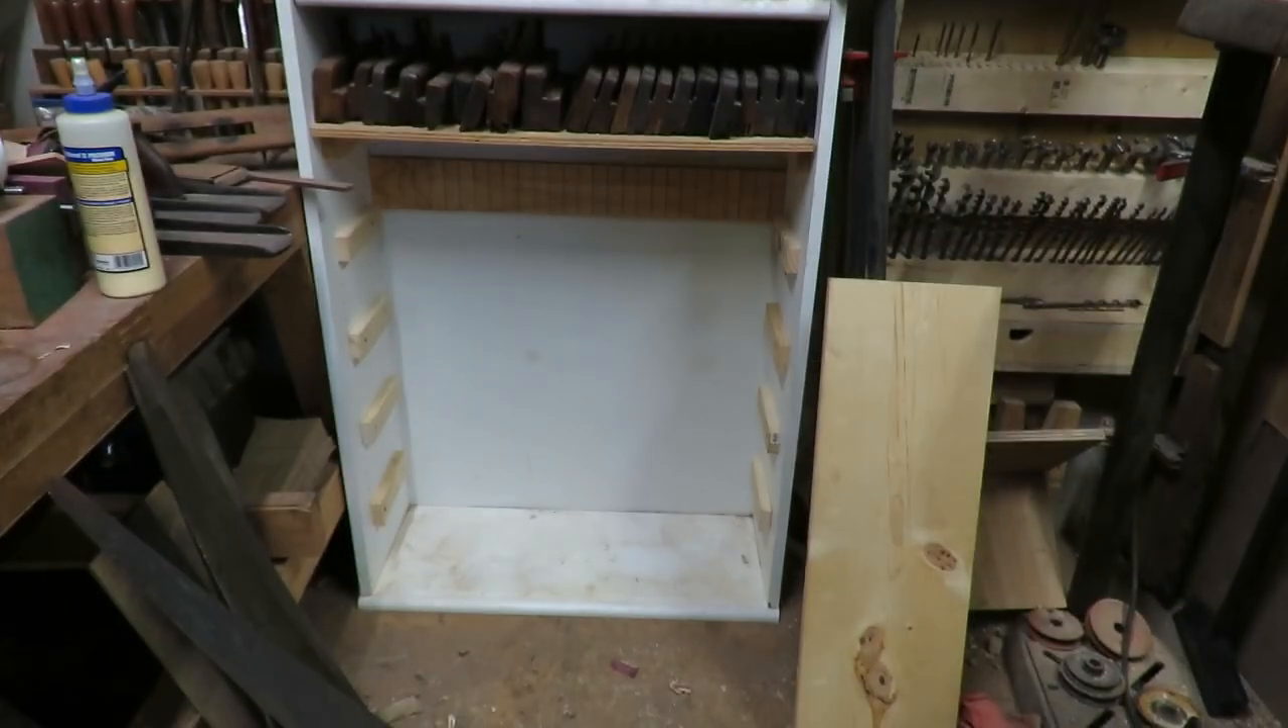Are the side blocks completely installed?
Yes.